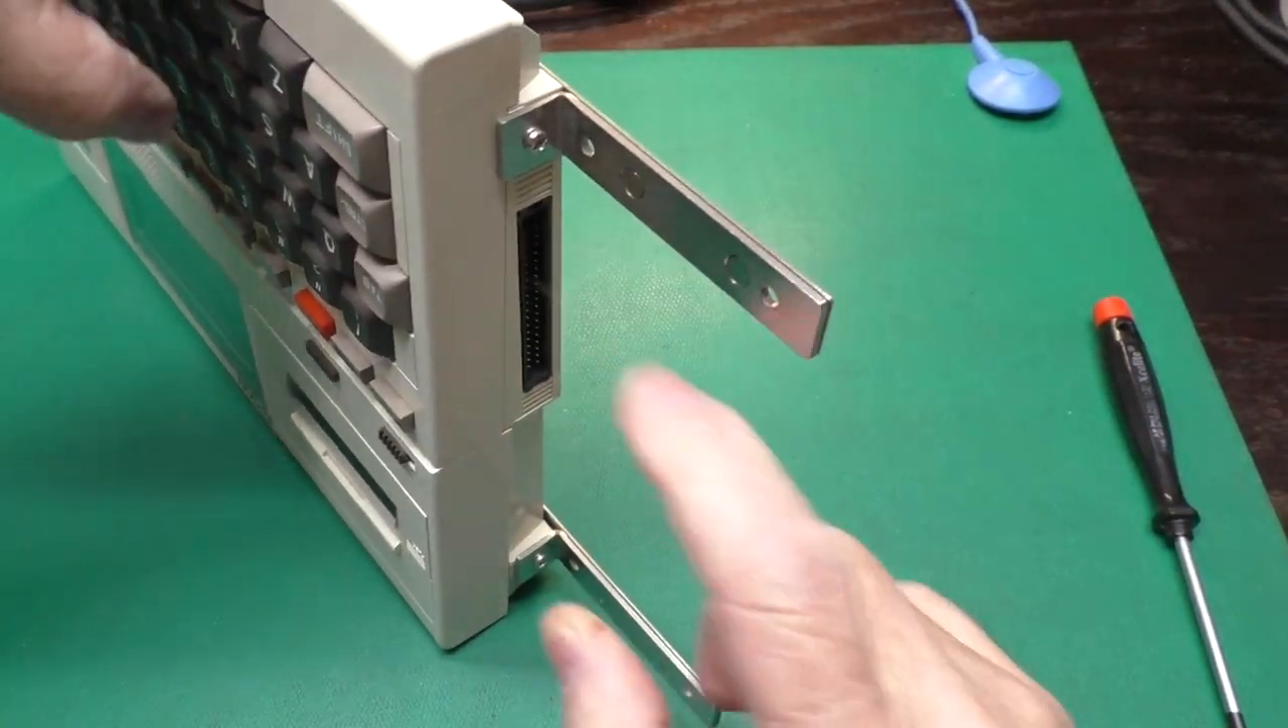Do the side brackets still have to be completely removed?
Yes.